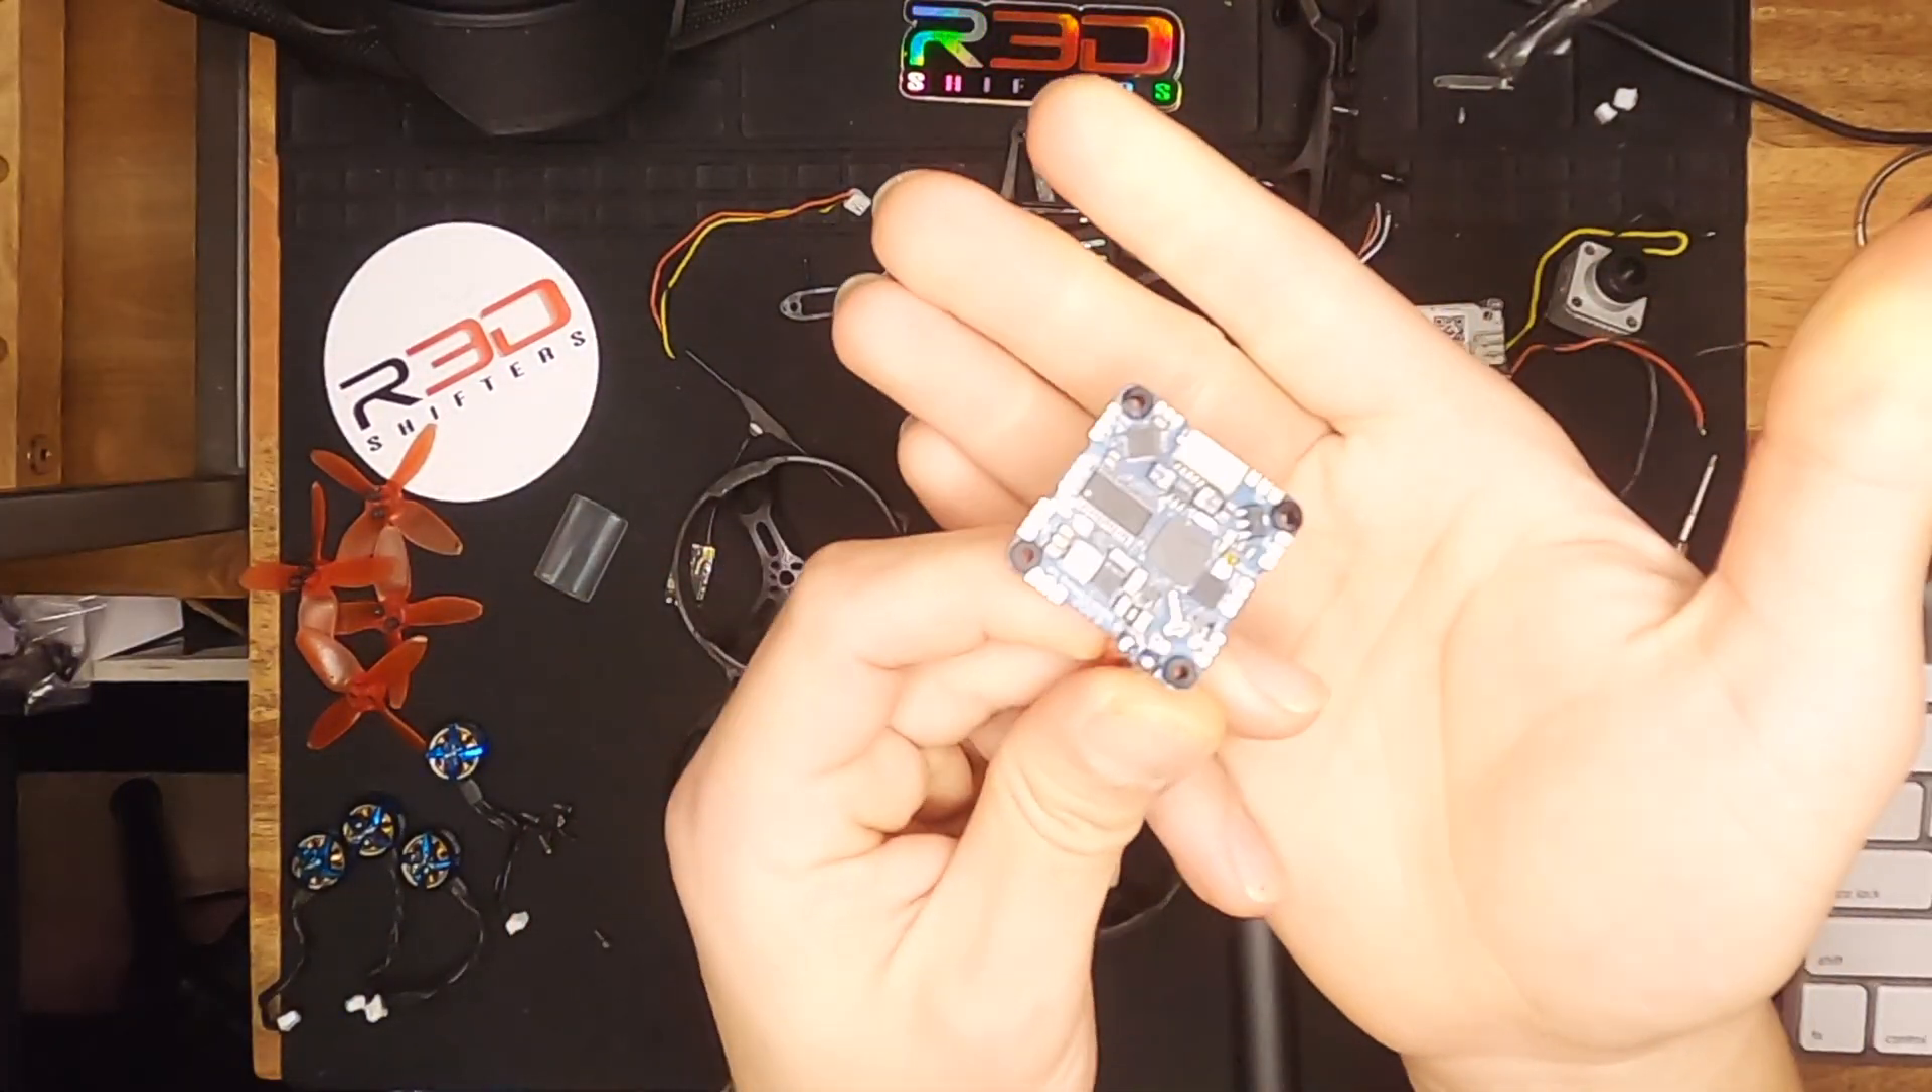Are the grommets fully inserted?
Yes.